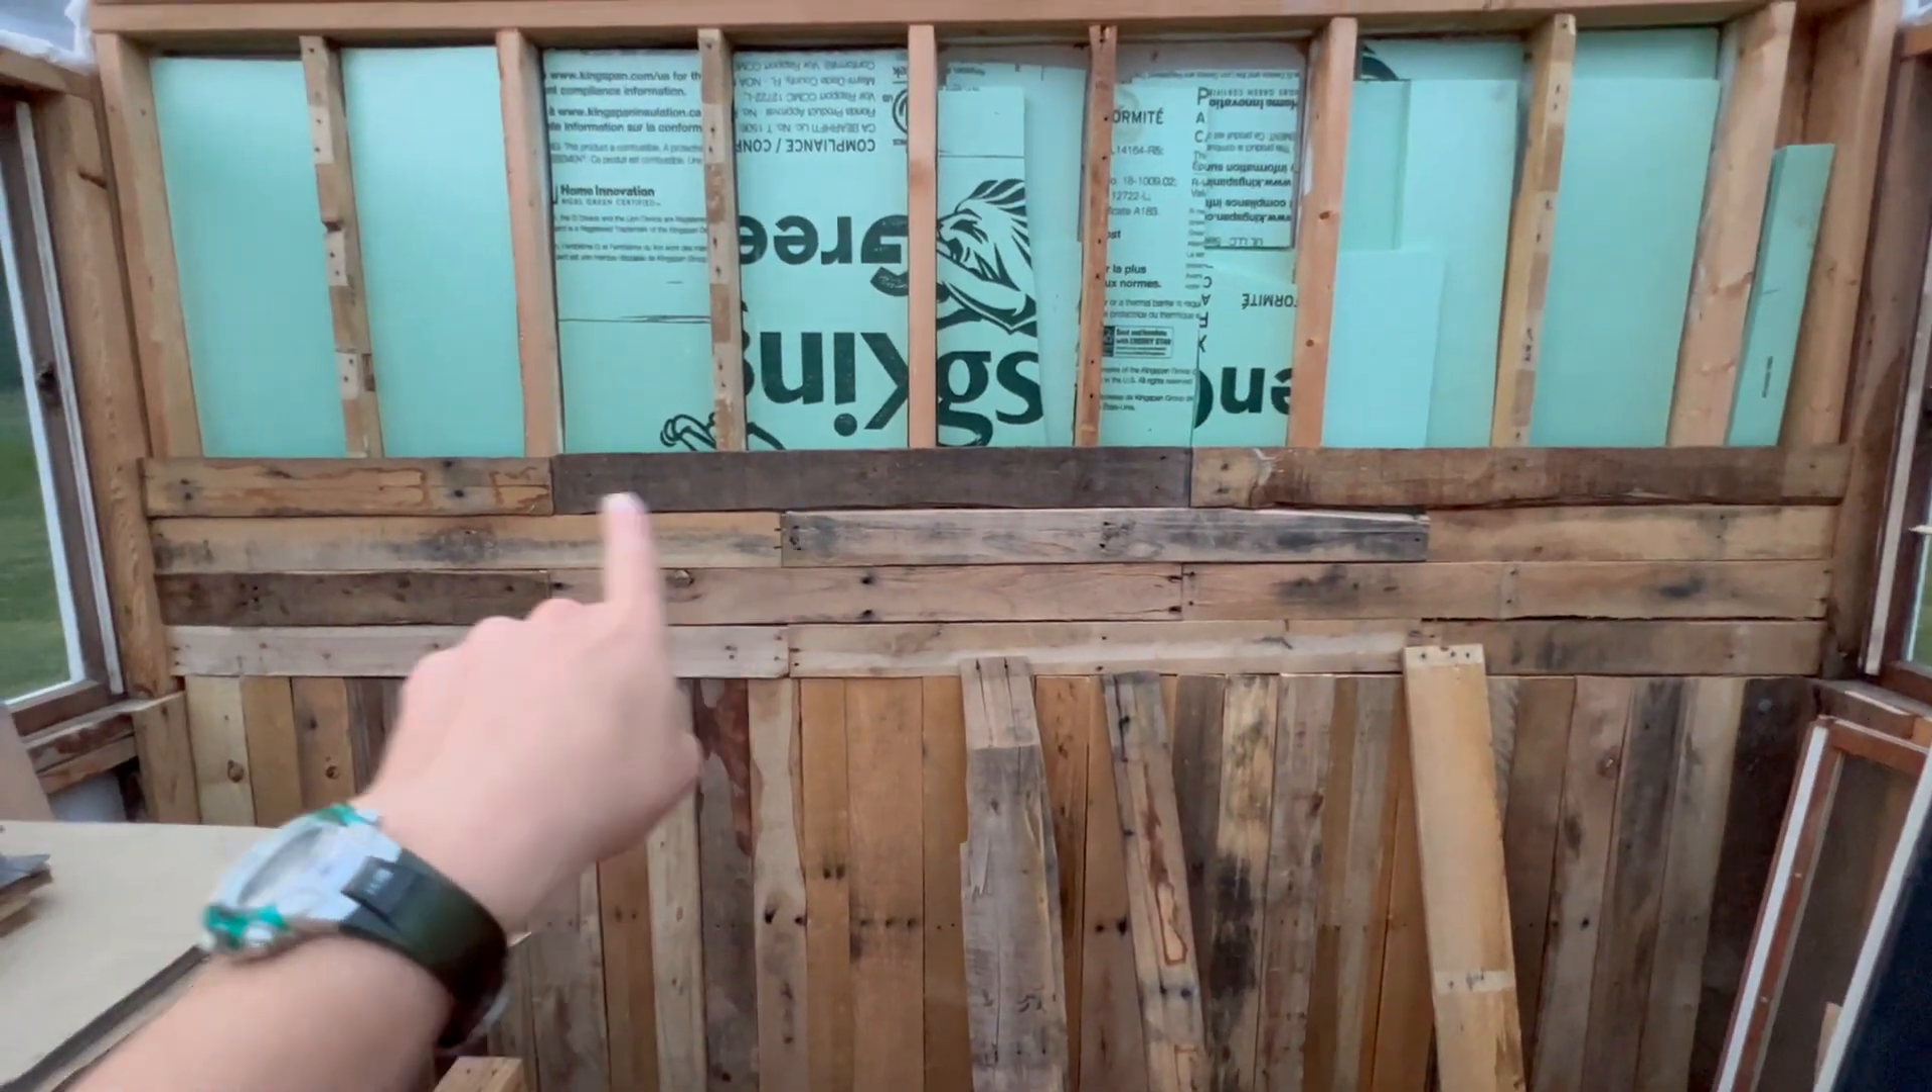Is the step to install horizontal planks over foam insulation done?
No.